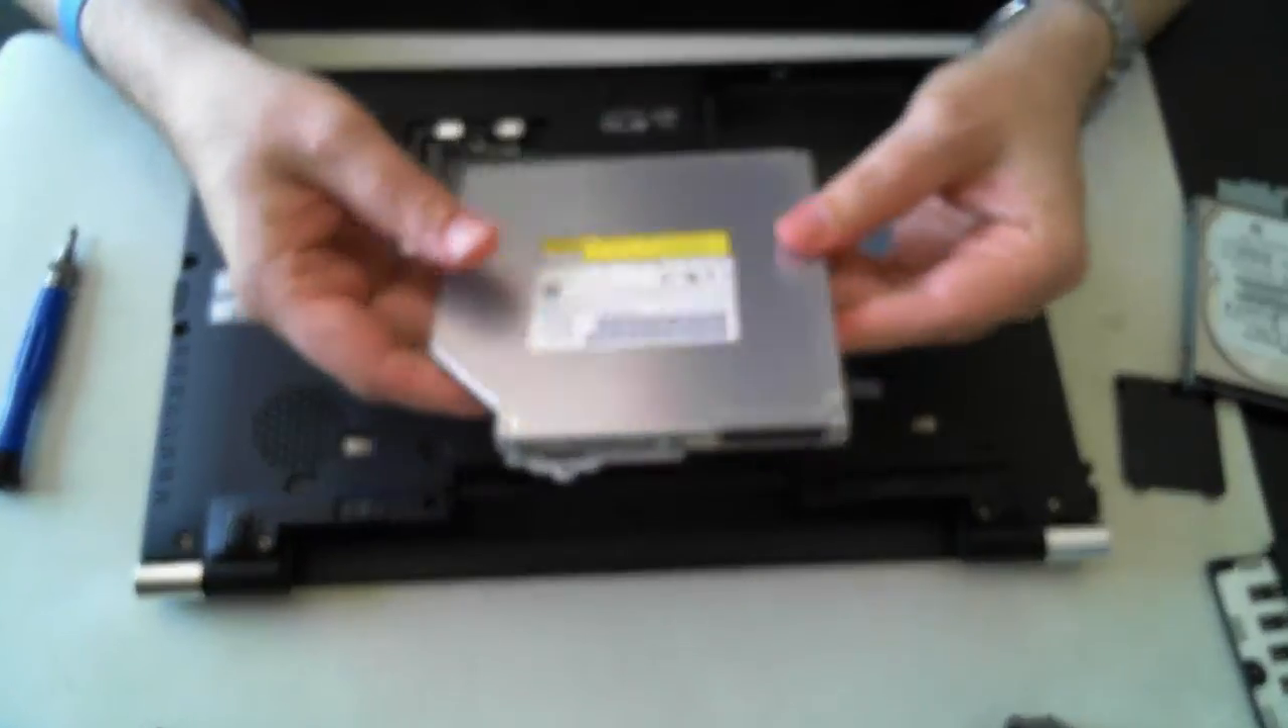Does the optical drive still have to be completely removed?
No.